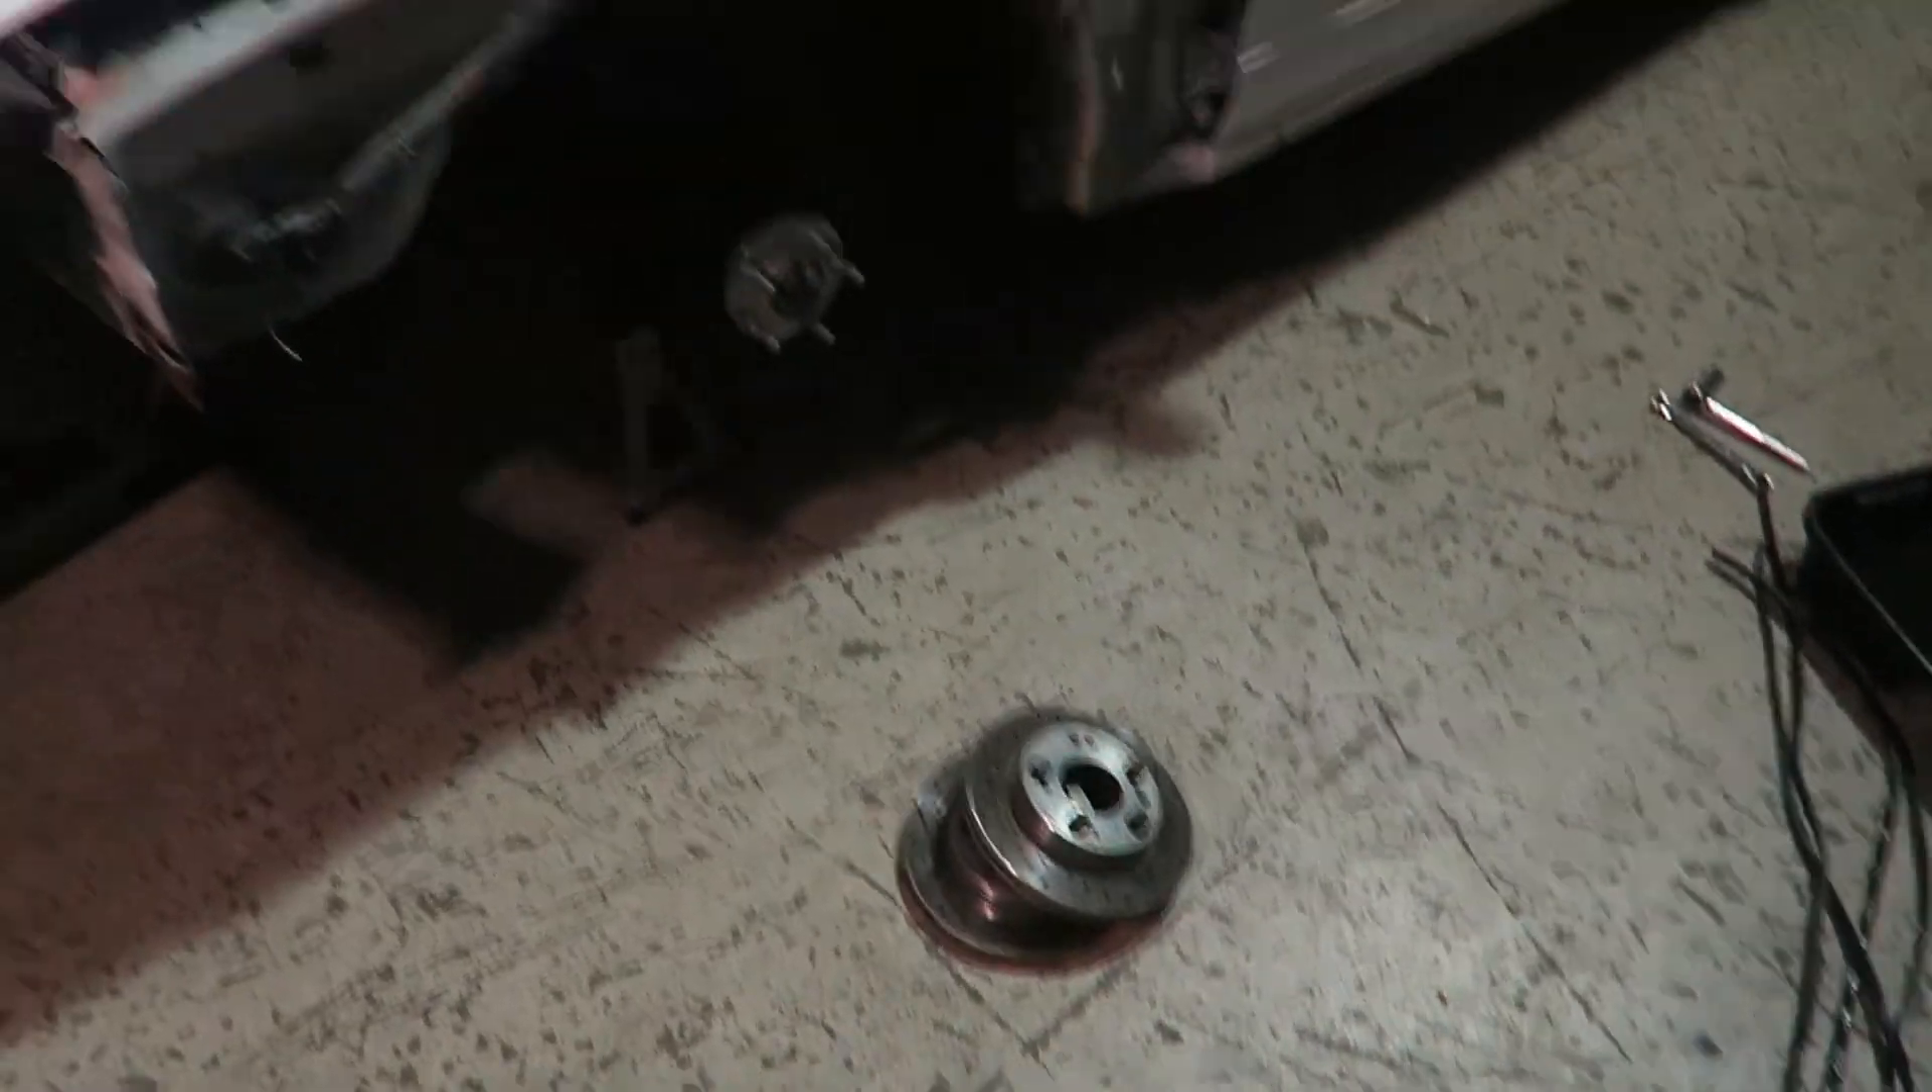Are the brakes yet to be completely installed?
Yes.